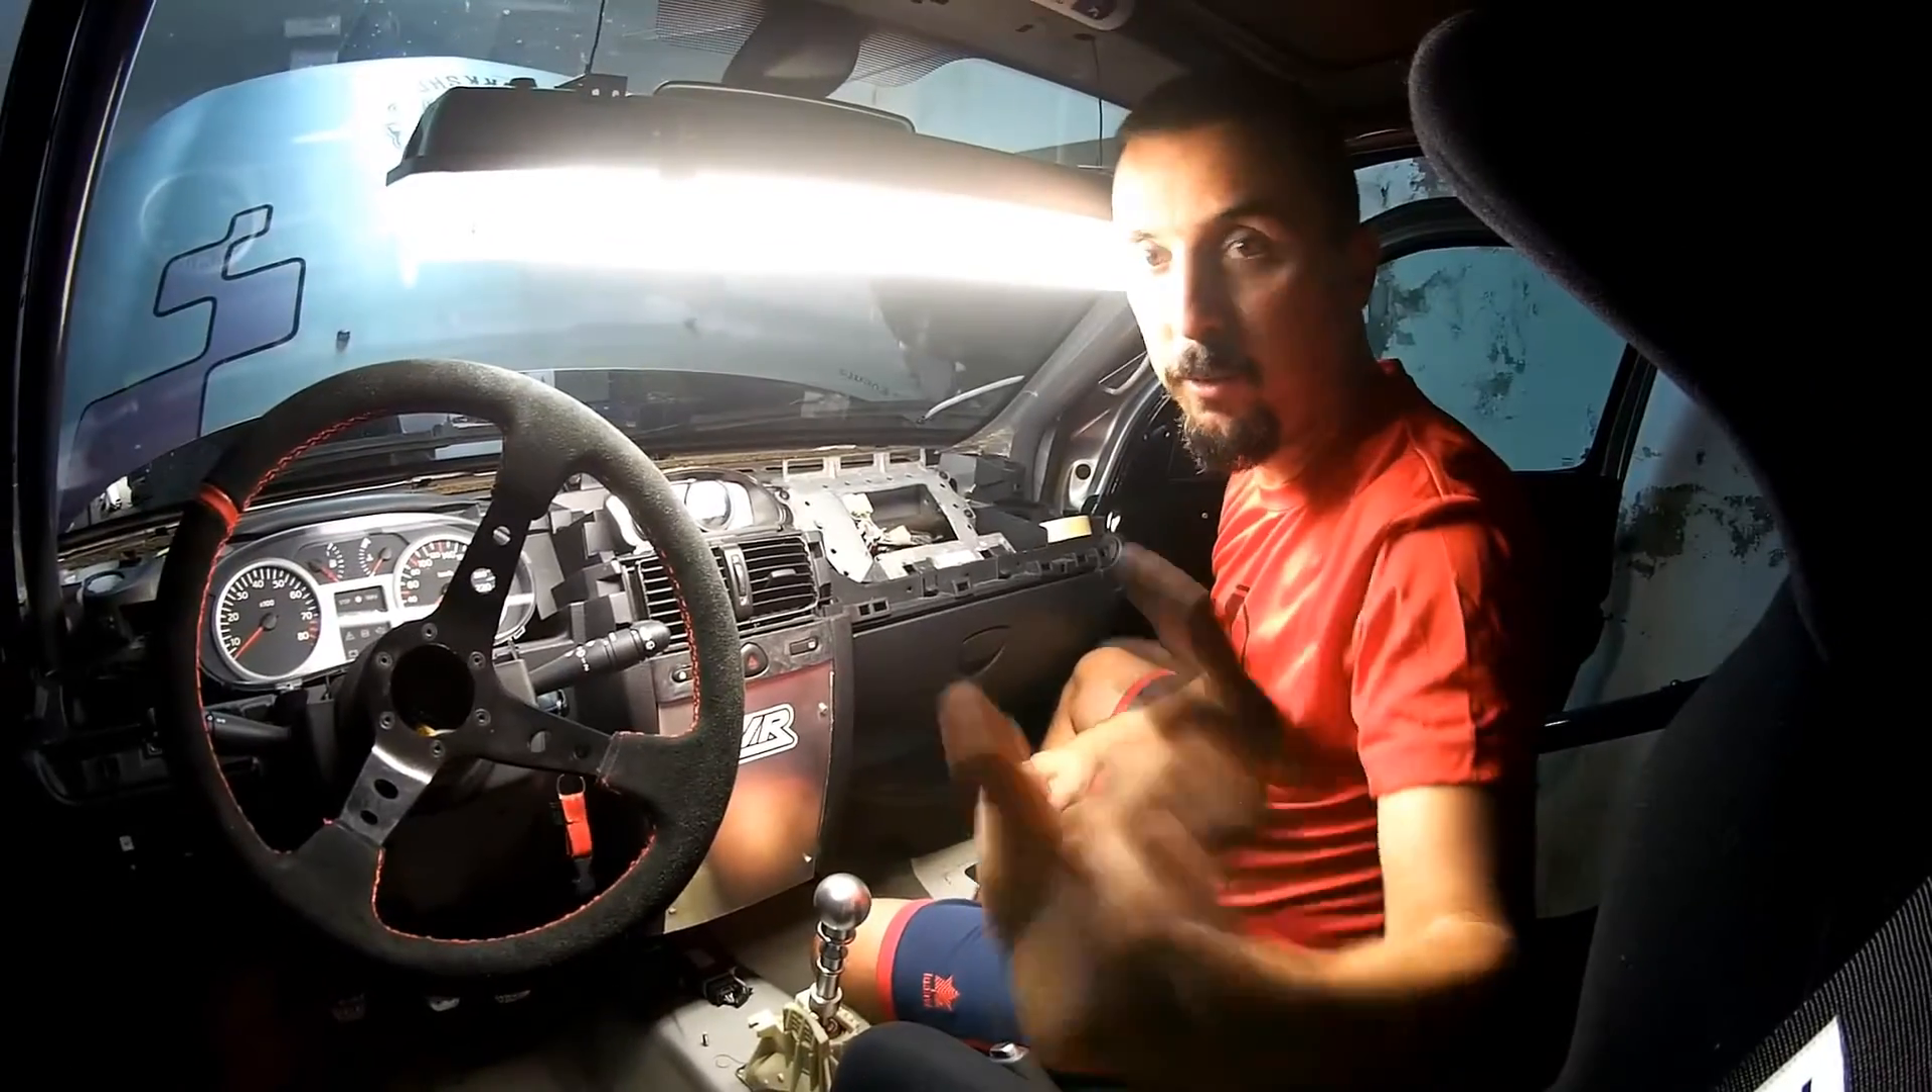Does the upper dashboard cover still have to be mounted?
Yes.